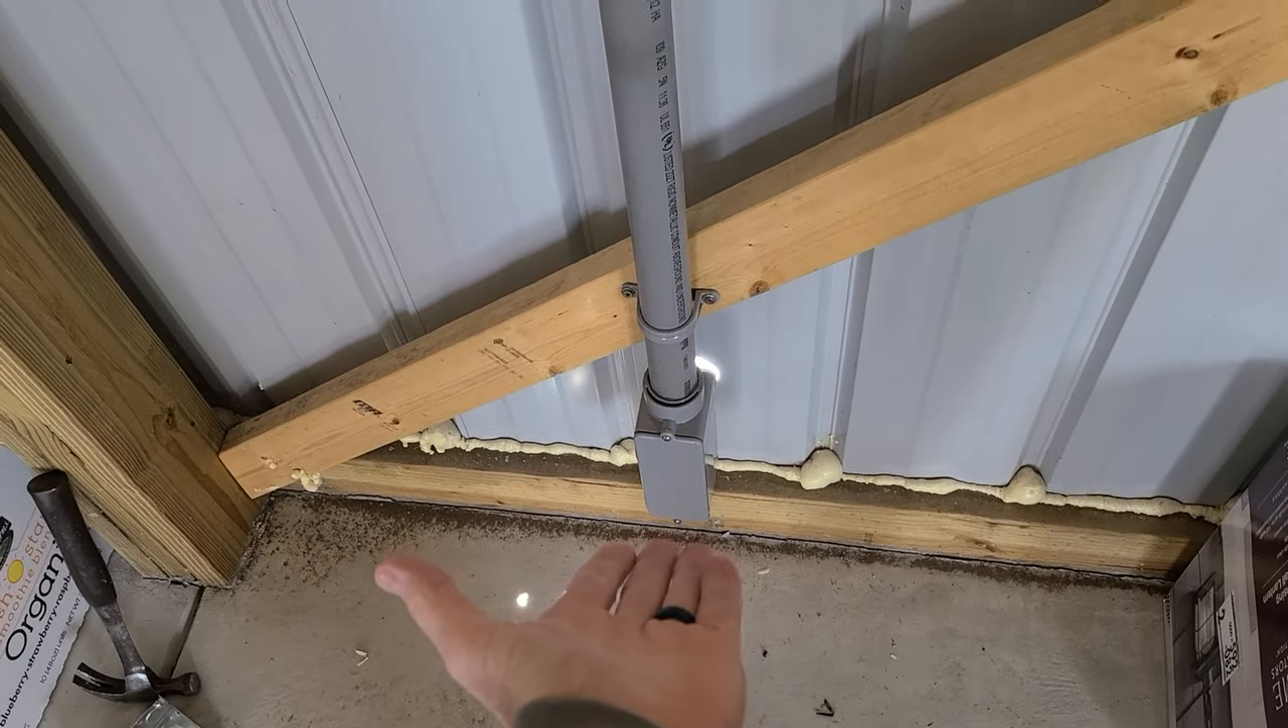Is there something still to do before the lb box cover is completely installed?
No.